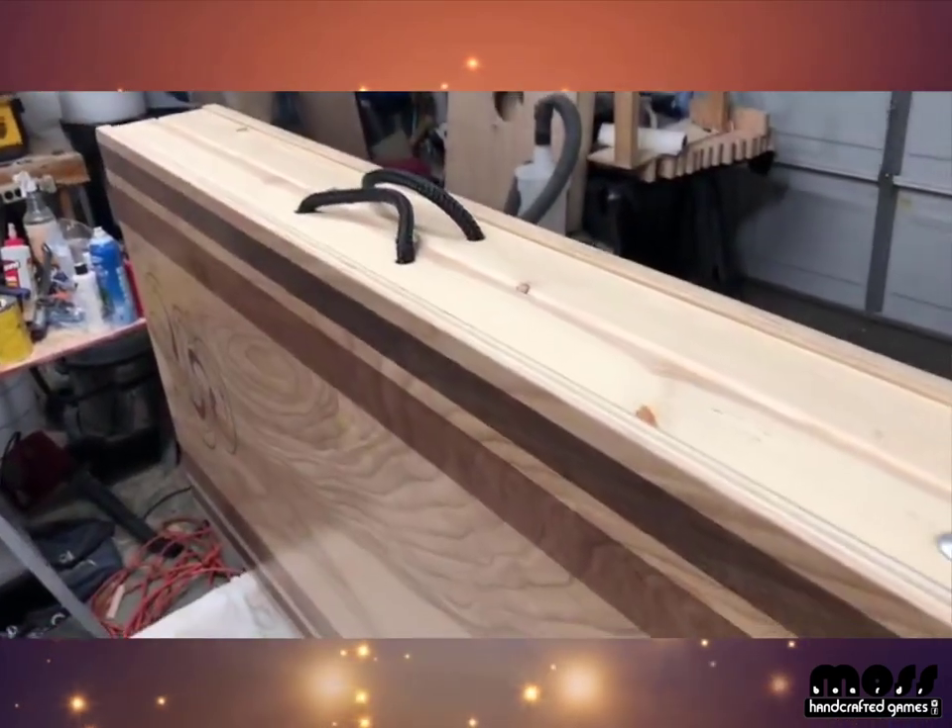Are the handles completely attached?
Yes.